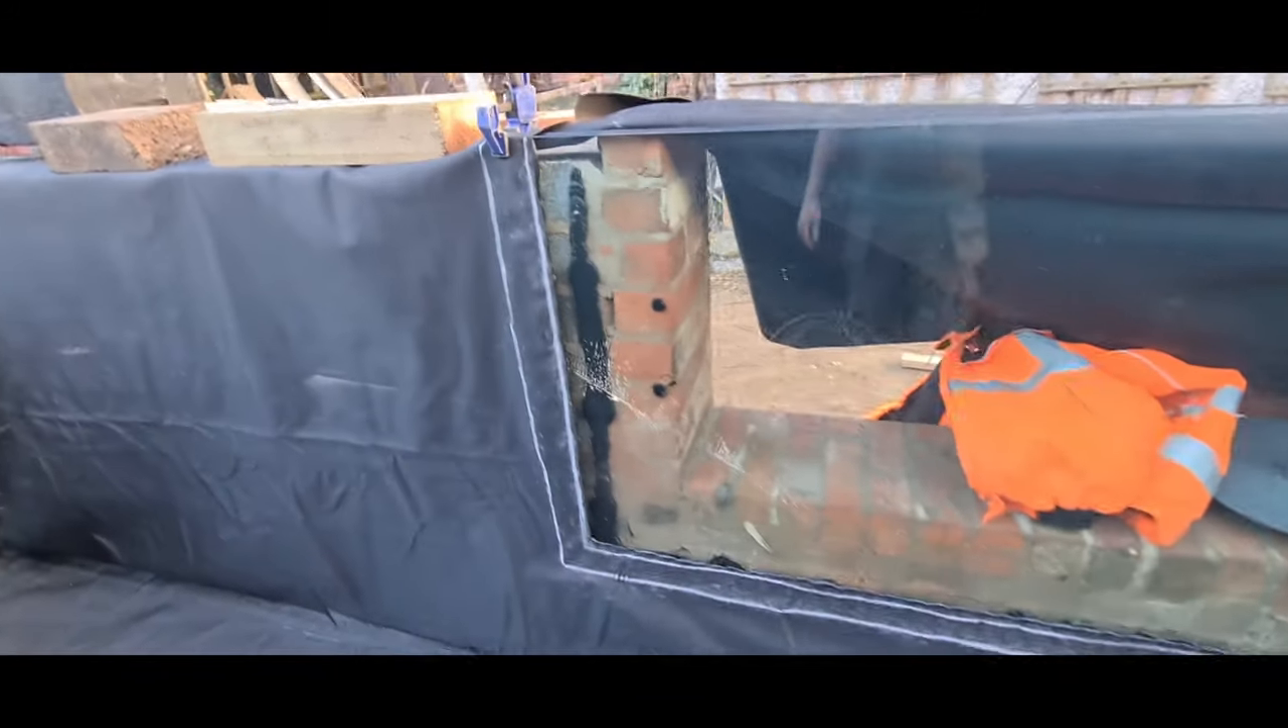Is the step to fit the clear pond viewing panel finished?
Yes.